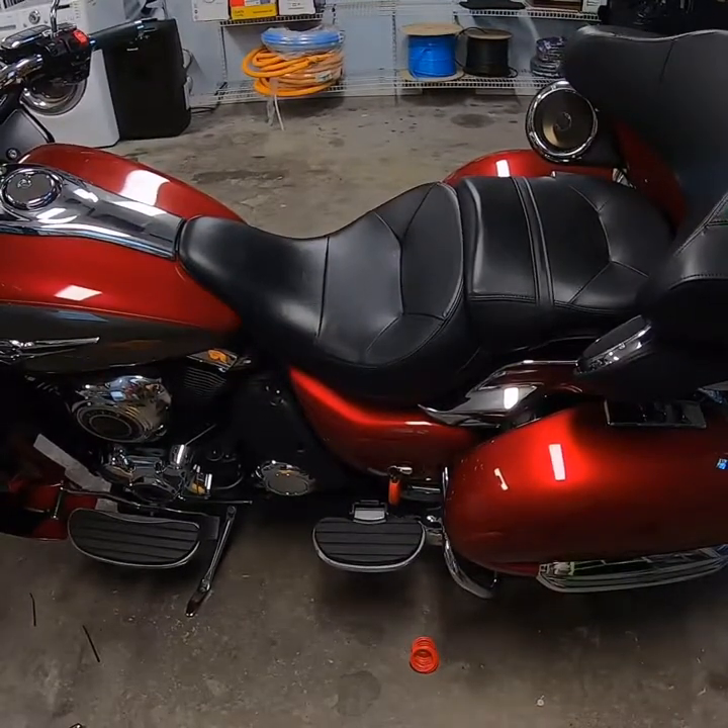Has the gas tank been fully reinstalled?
Yes.